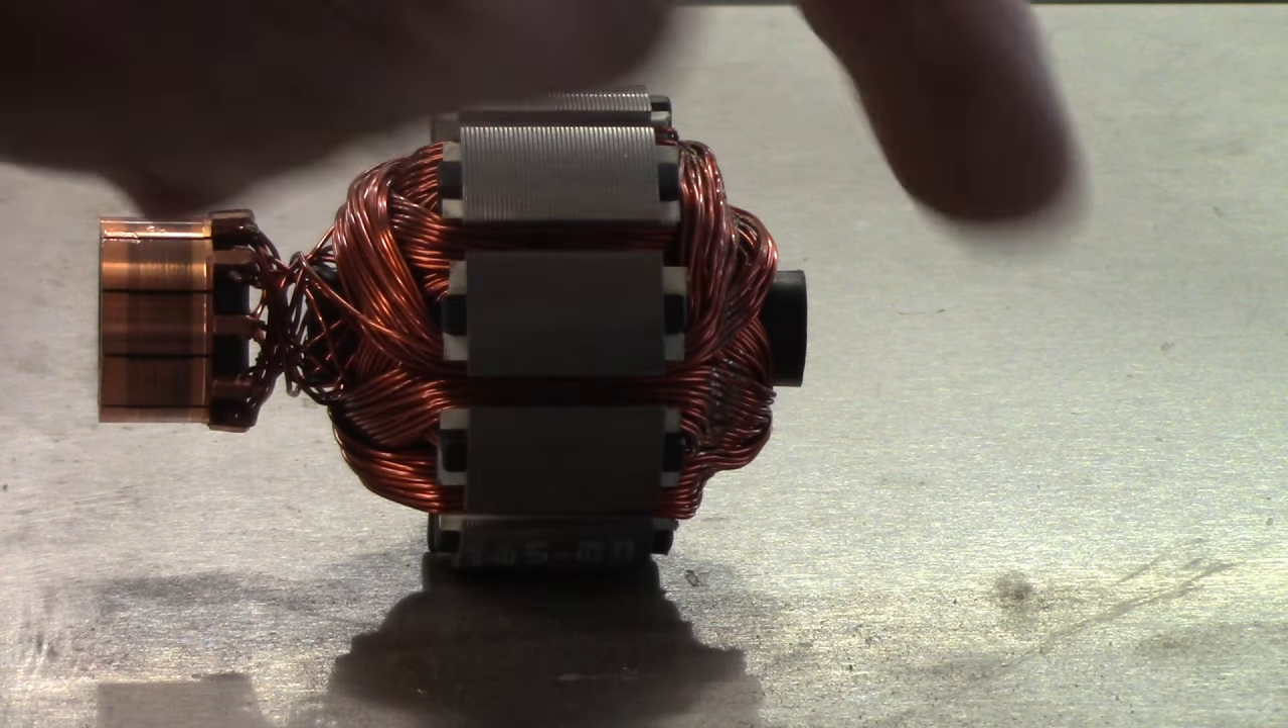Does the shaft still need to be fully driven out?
No.